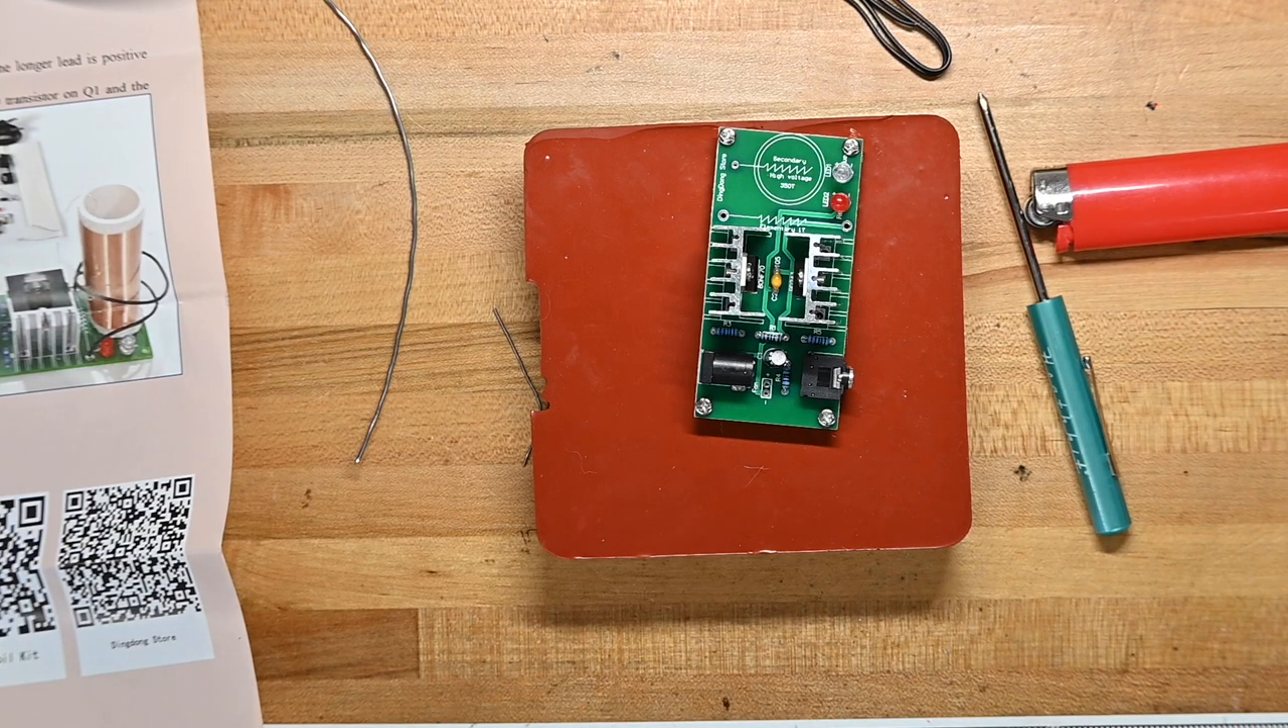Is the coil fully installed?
No.